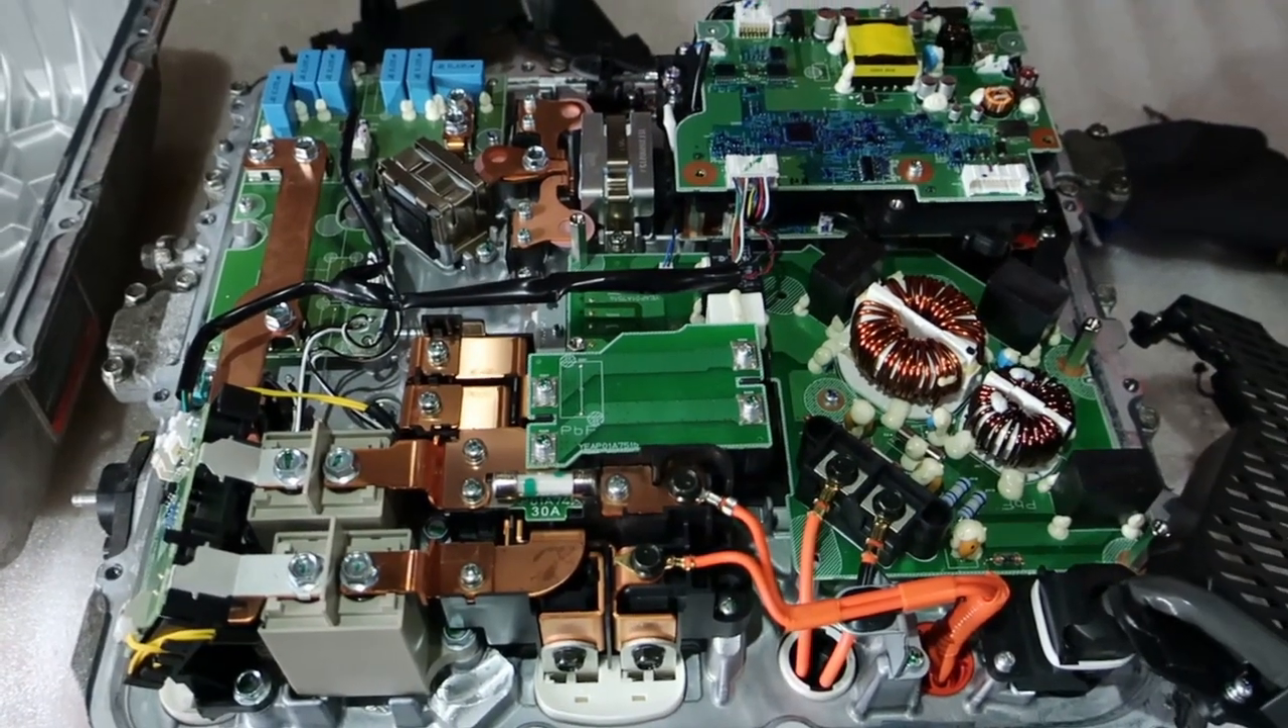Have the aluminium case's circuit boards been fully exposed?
Yes.